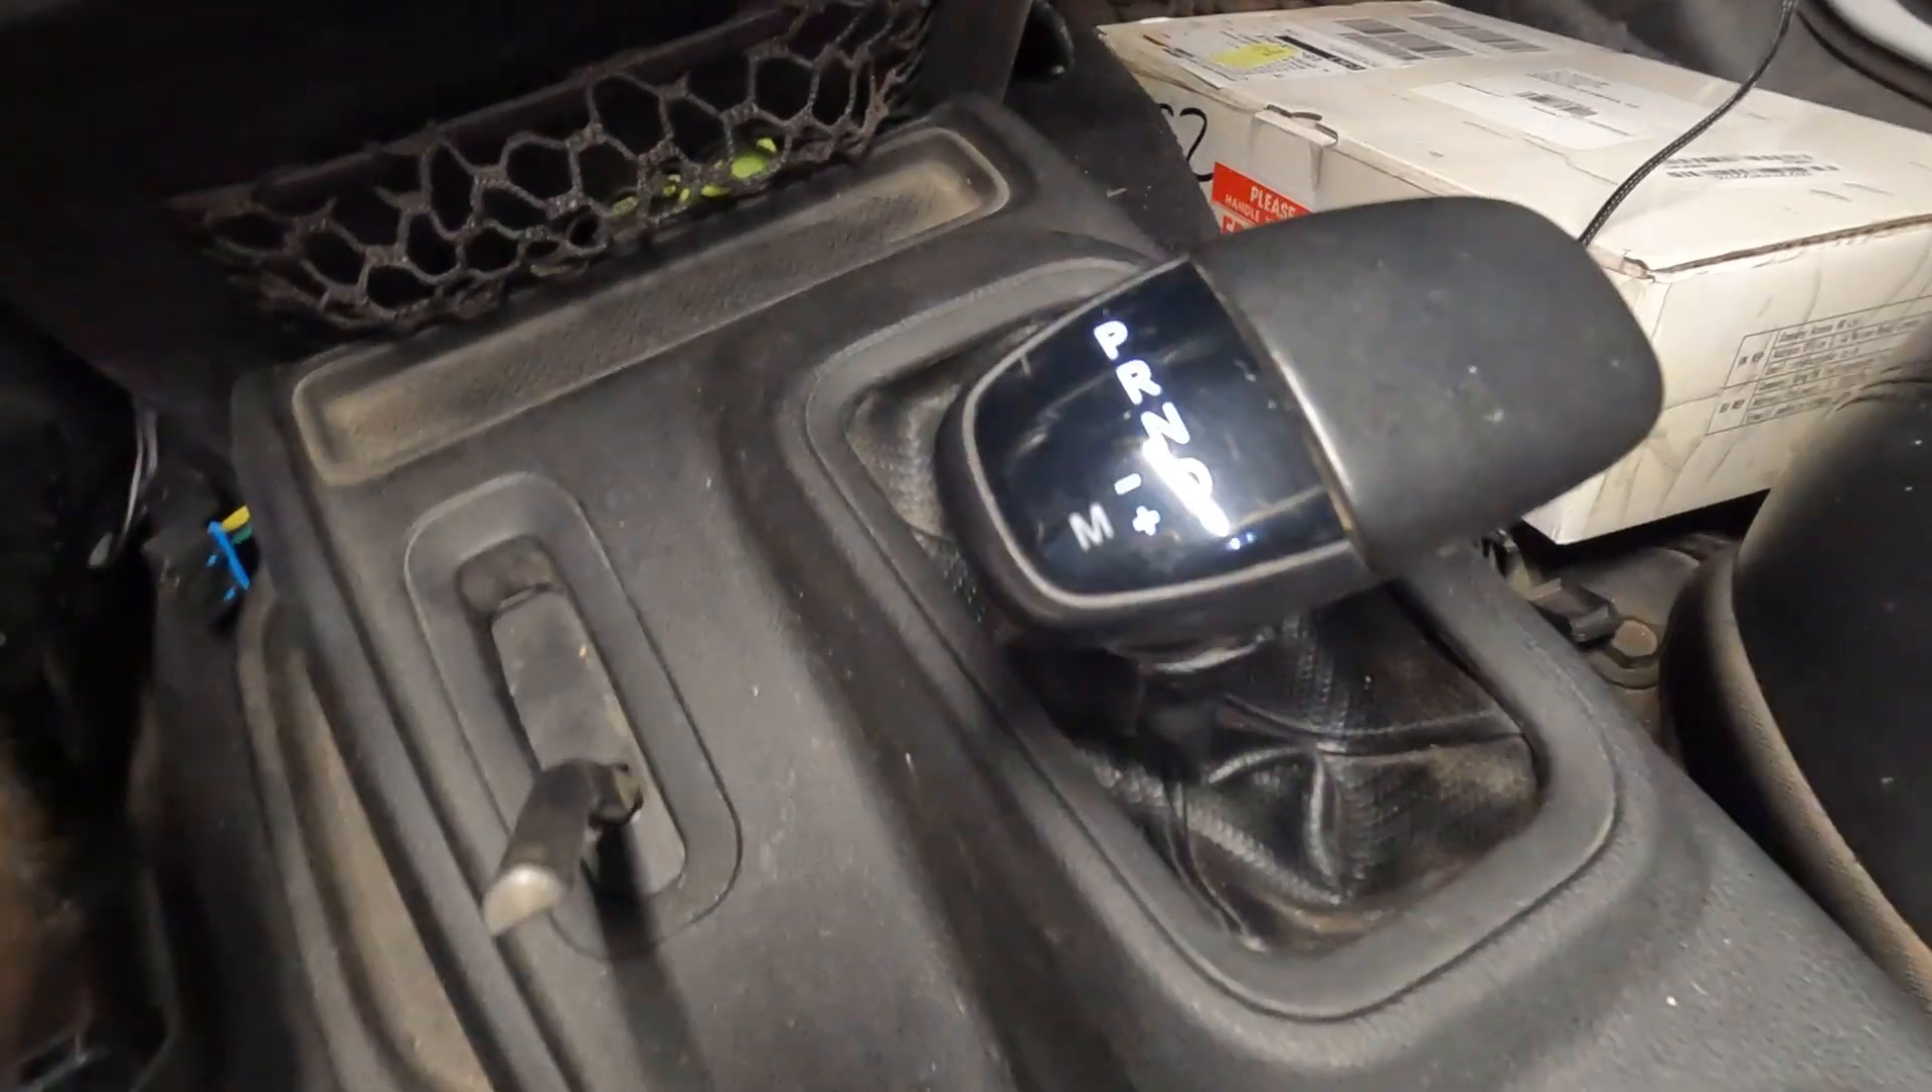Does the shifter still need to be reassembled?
No.